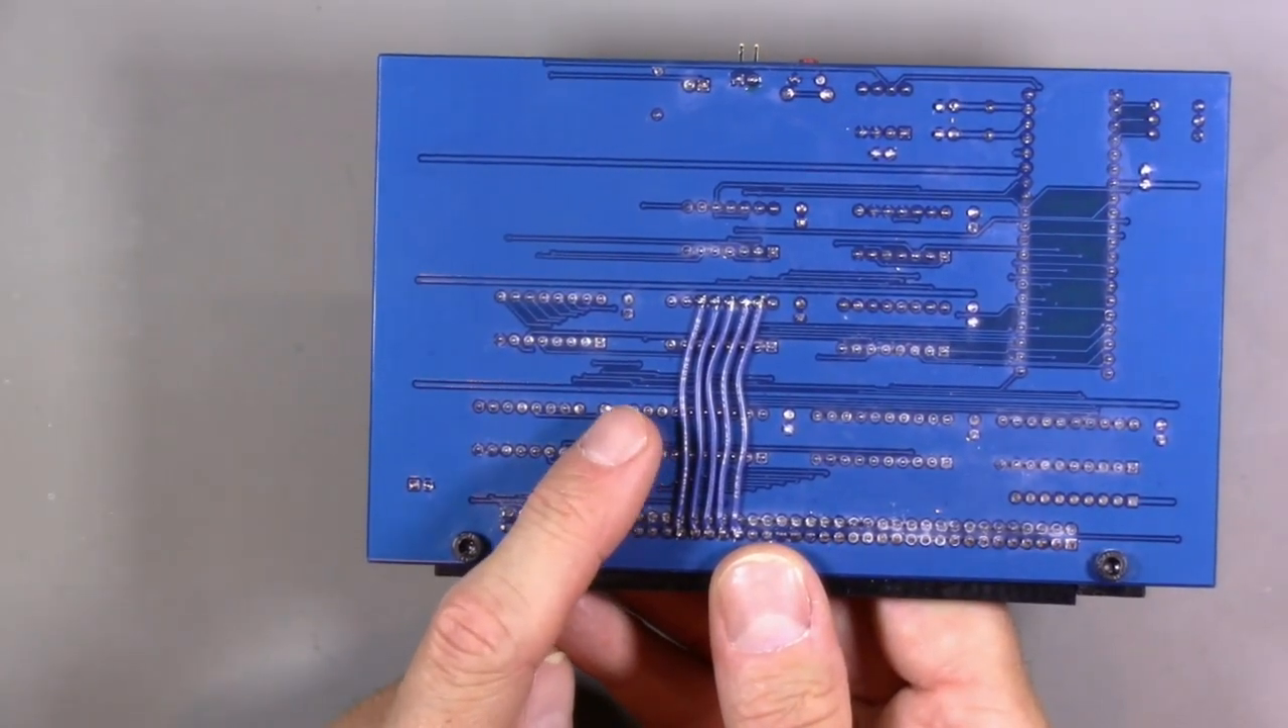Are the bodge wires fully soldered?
Yes.